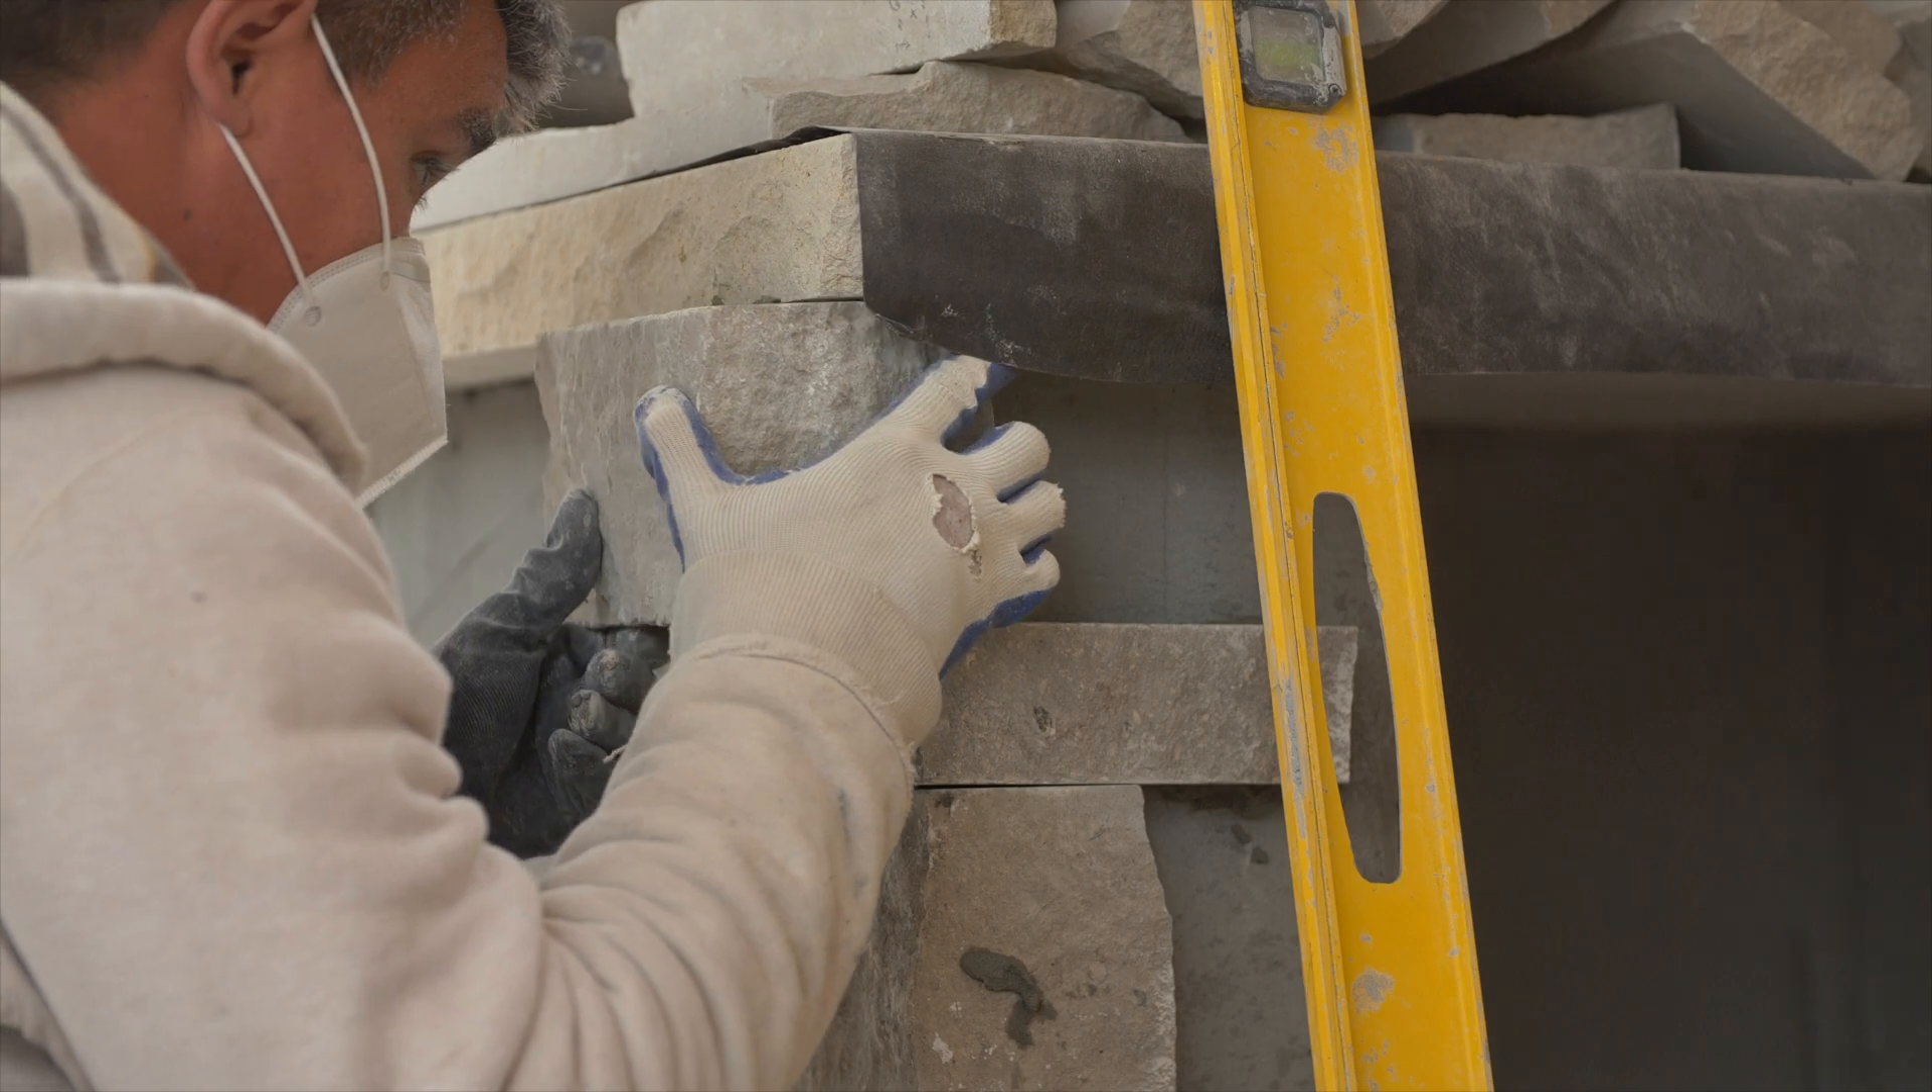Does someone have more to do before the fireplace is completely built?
Yes.